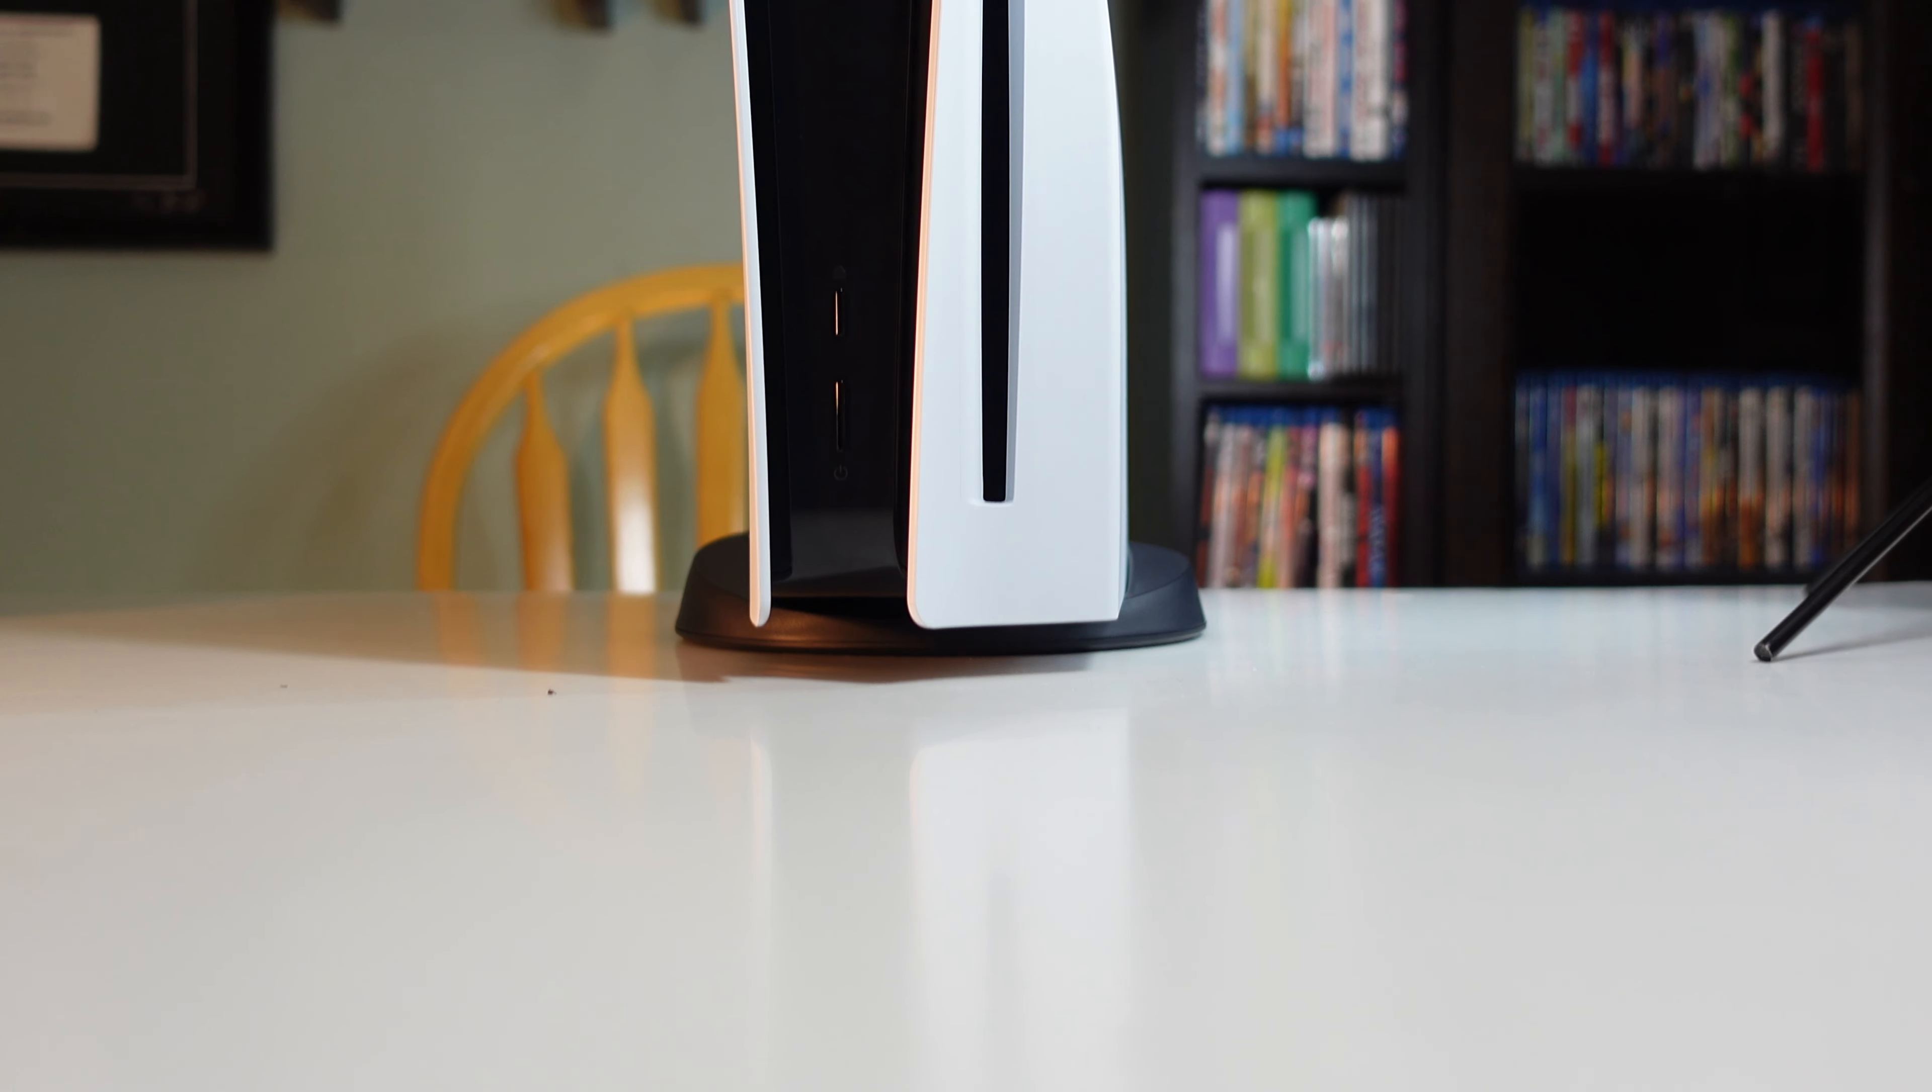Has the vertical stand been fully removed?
No.